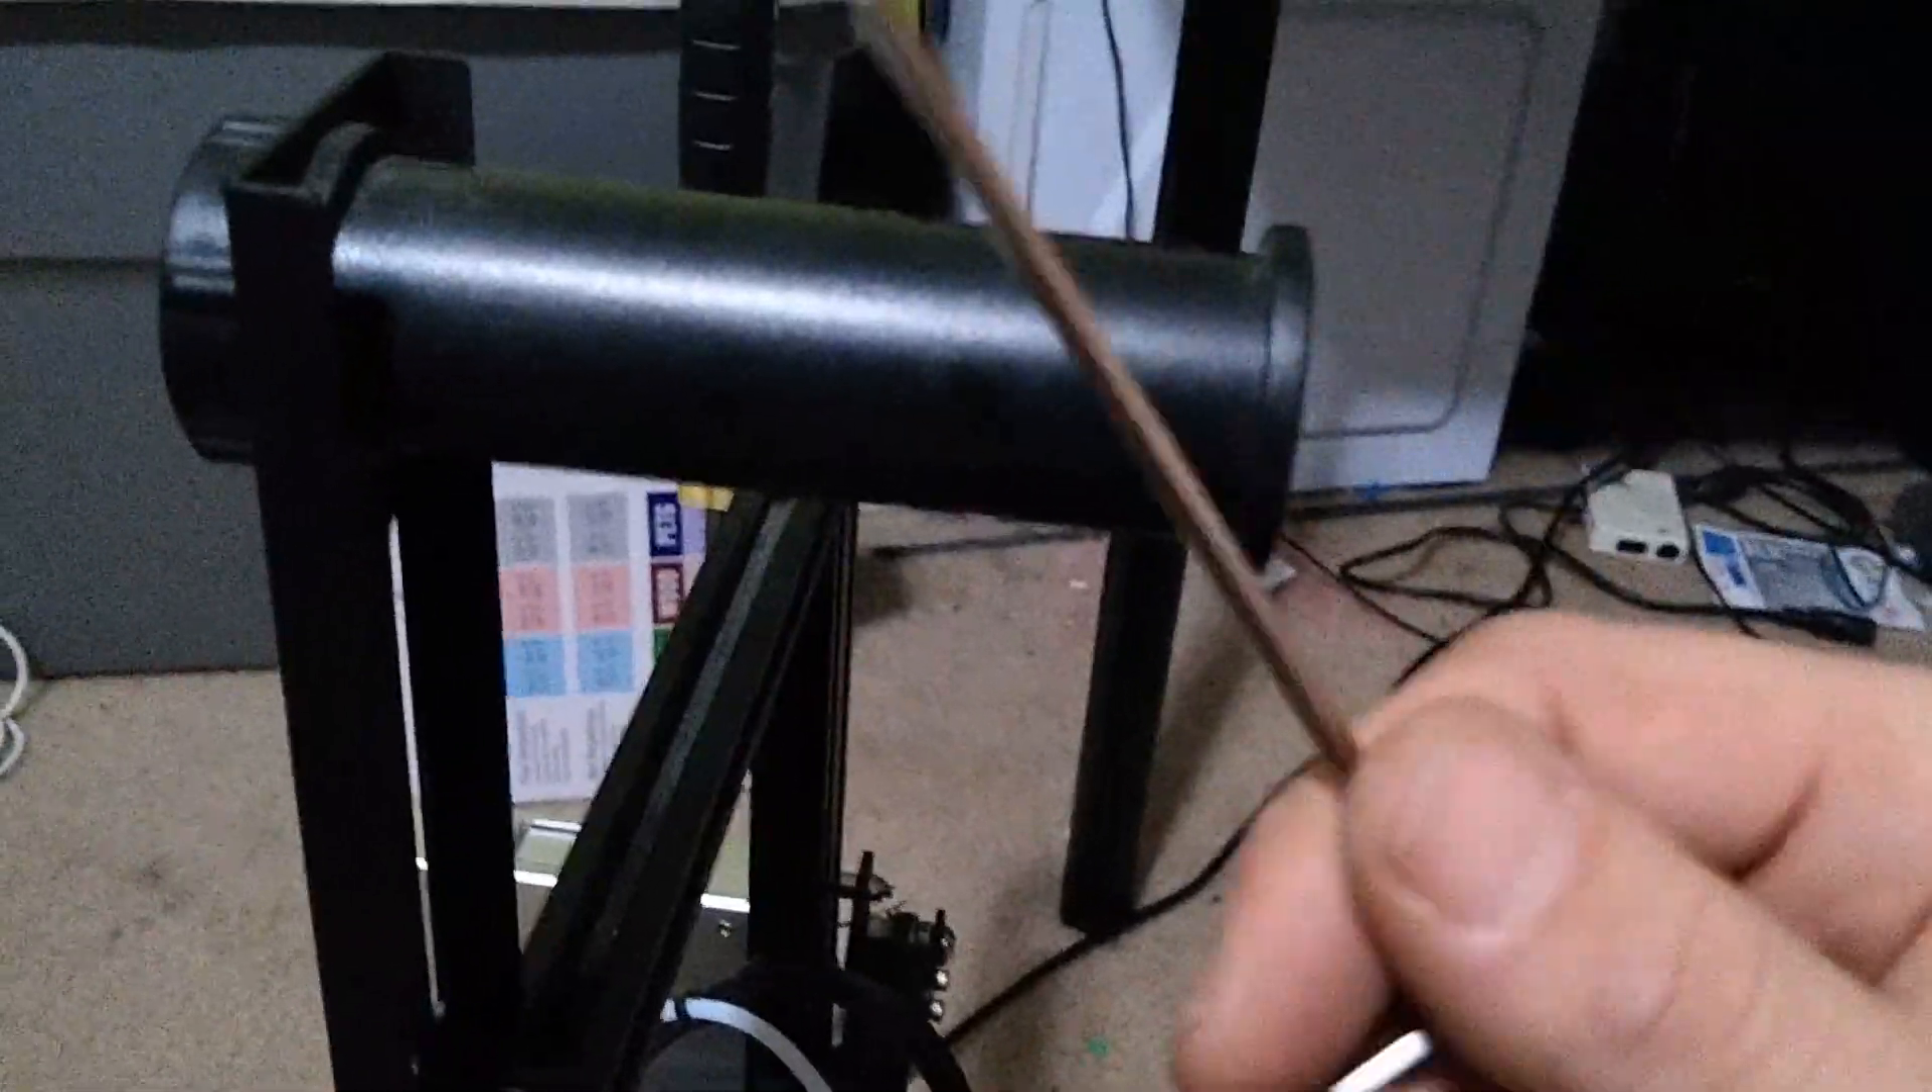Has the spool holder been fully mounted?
Yes.